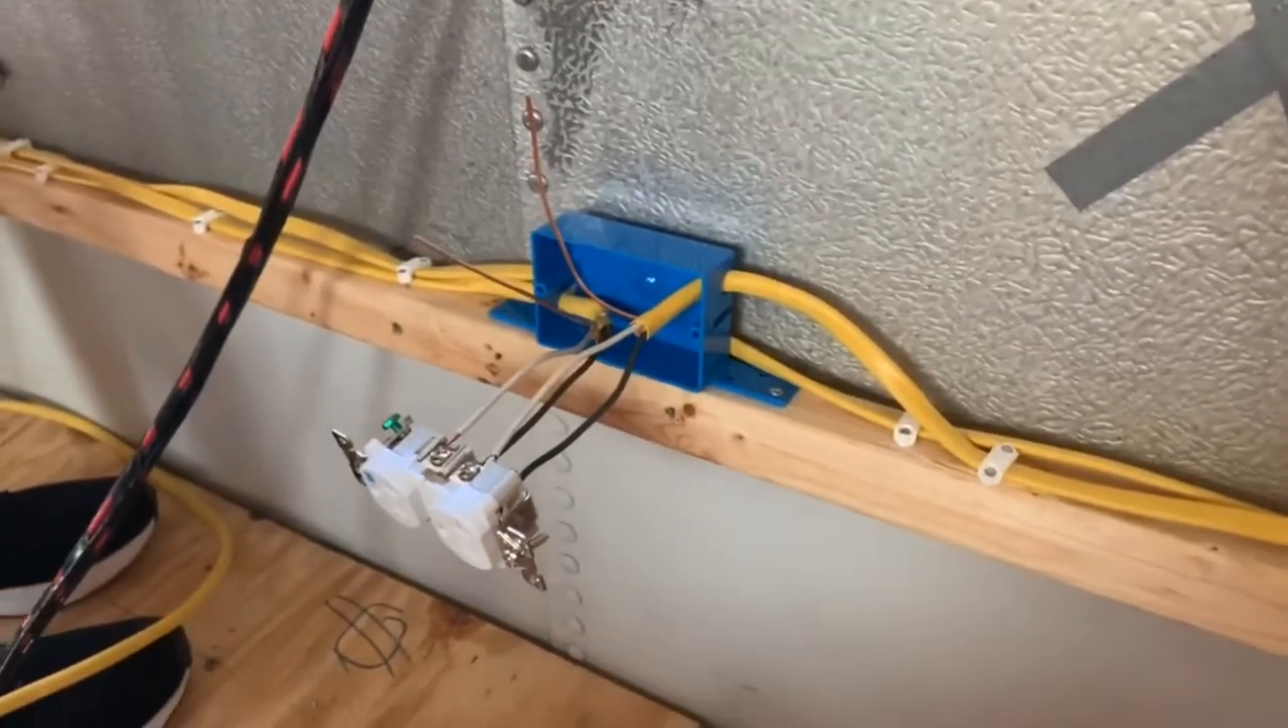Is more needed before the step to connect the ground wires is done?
Yes.